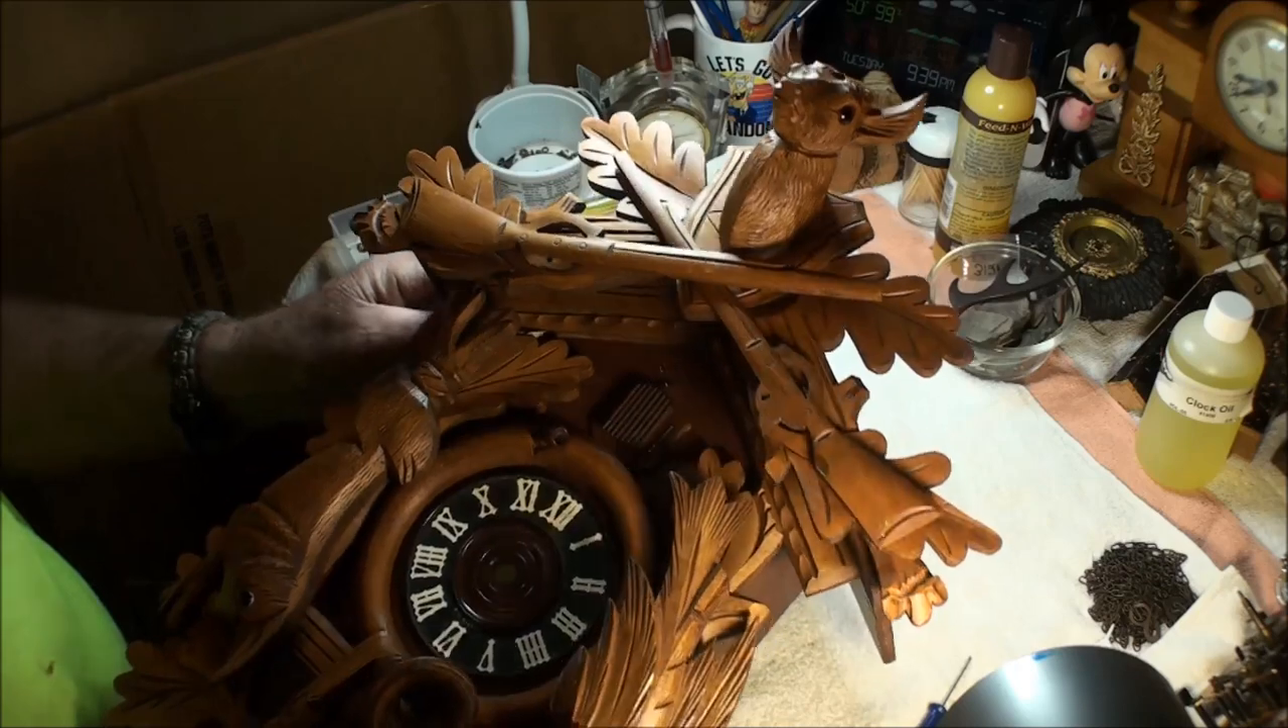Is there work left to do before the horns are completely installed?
Yes.